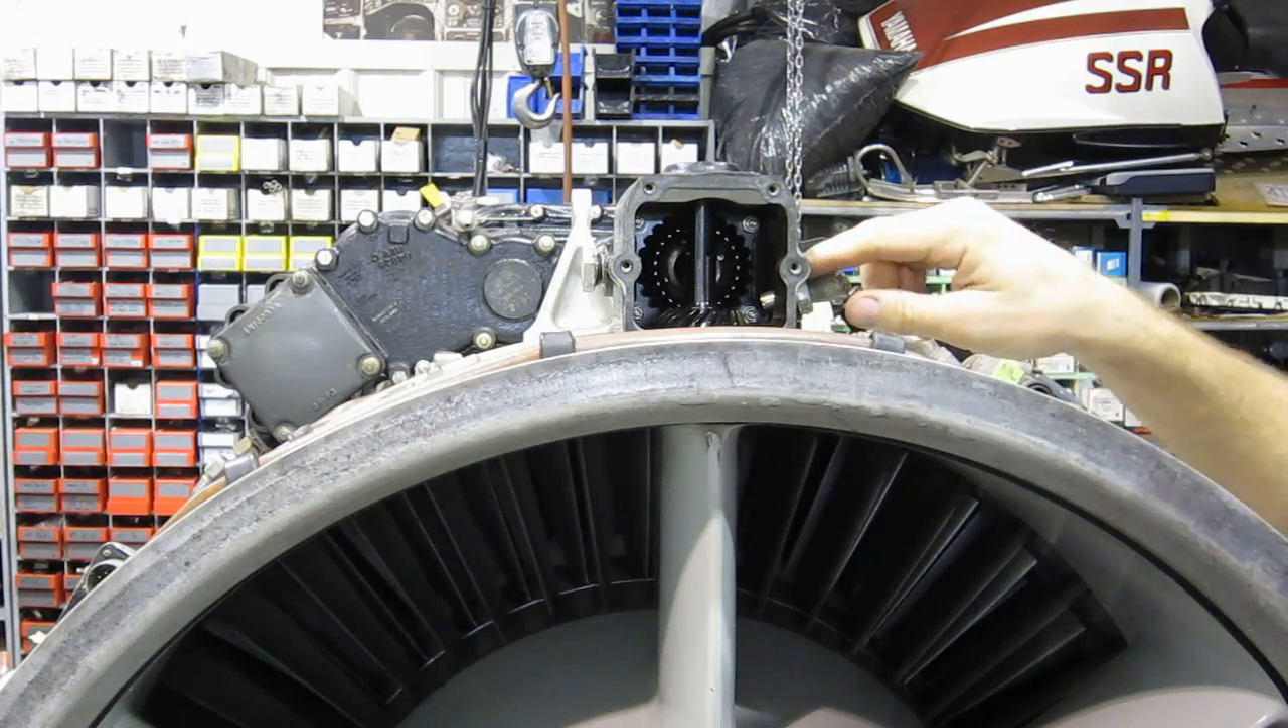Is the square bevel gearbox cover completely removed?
Yes.